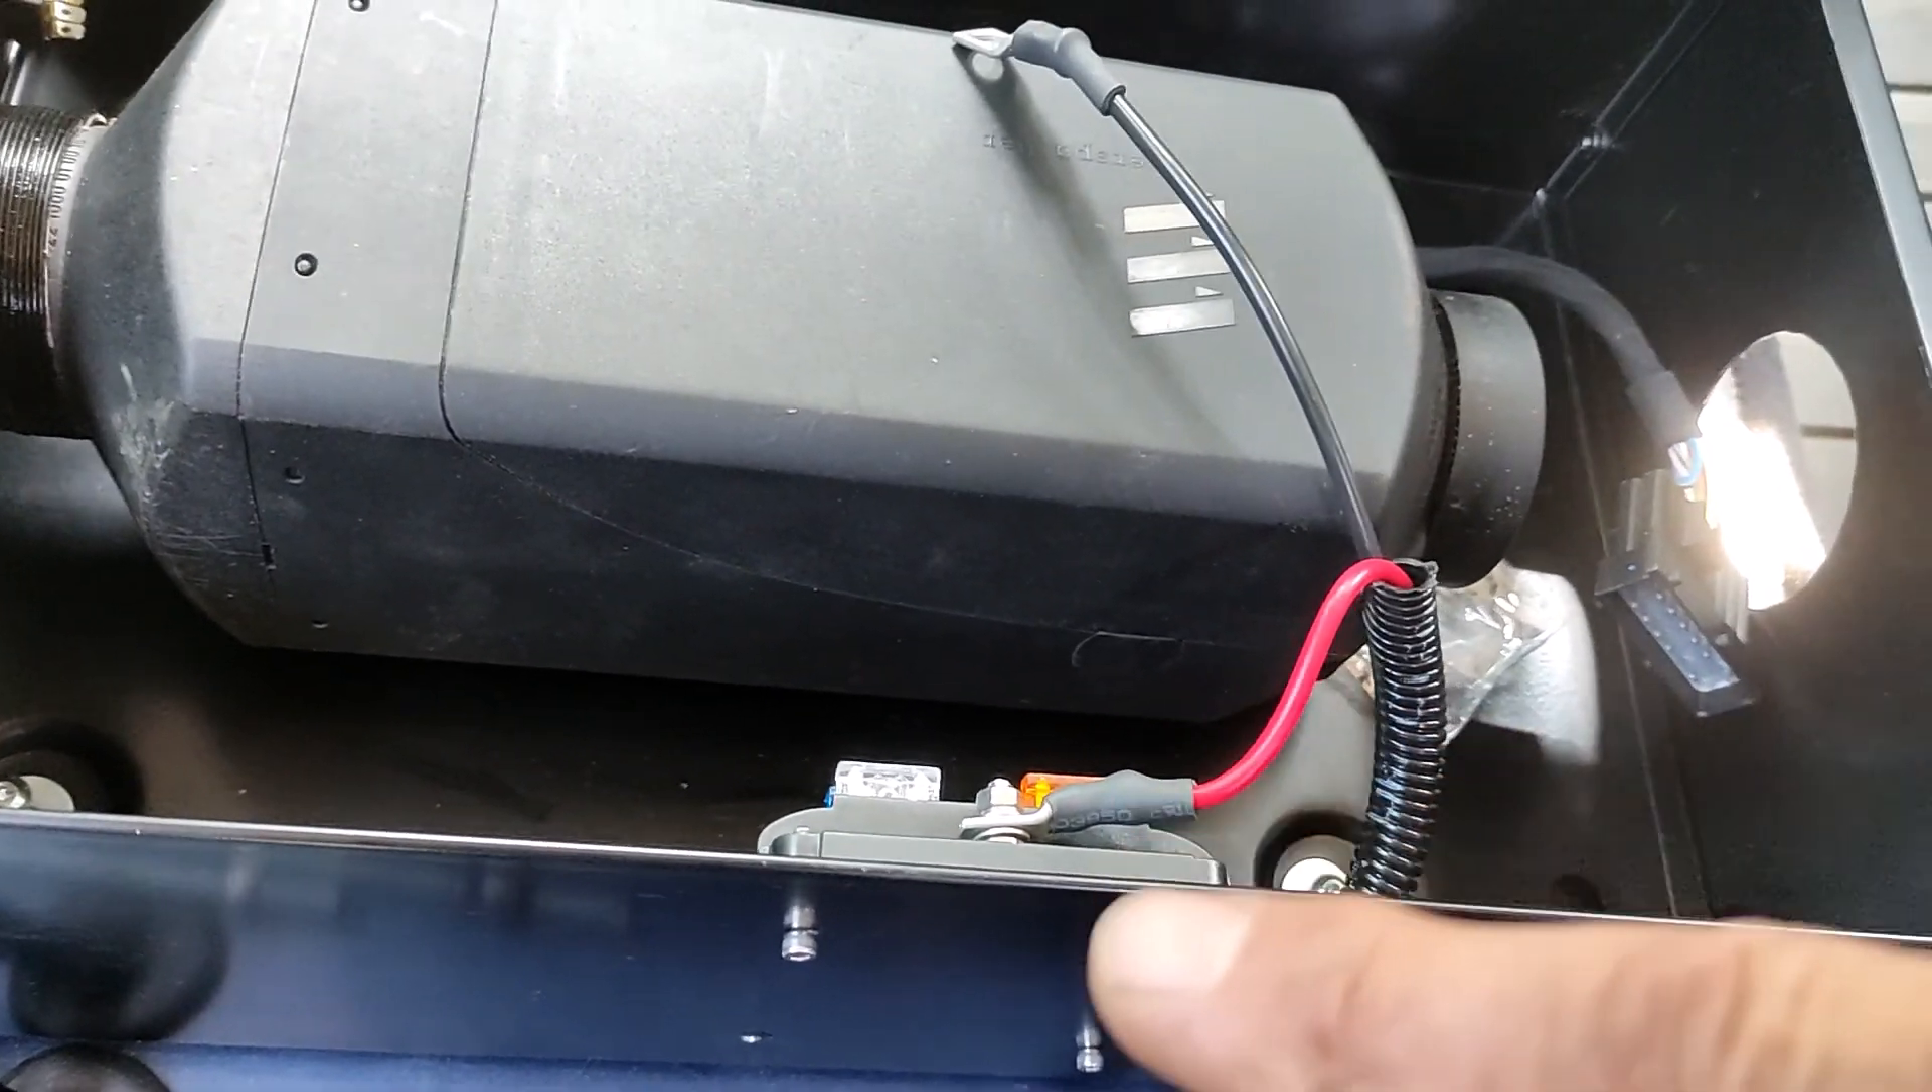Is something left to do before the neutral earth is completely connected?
Yes.